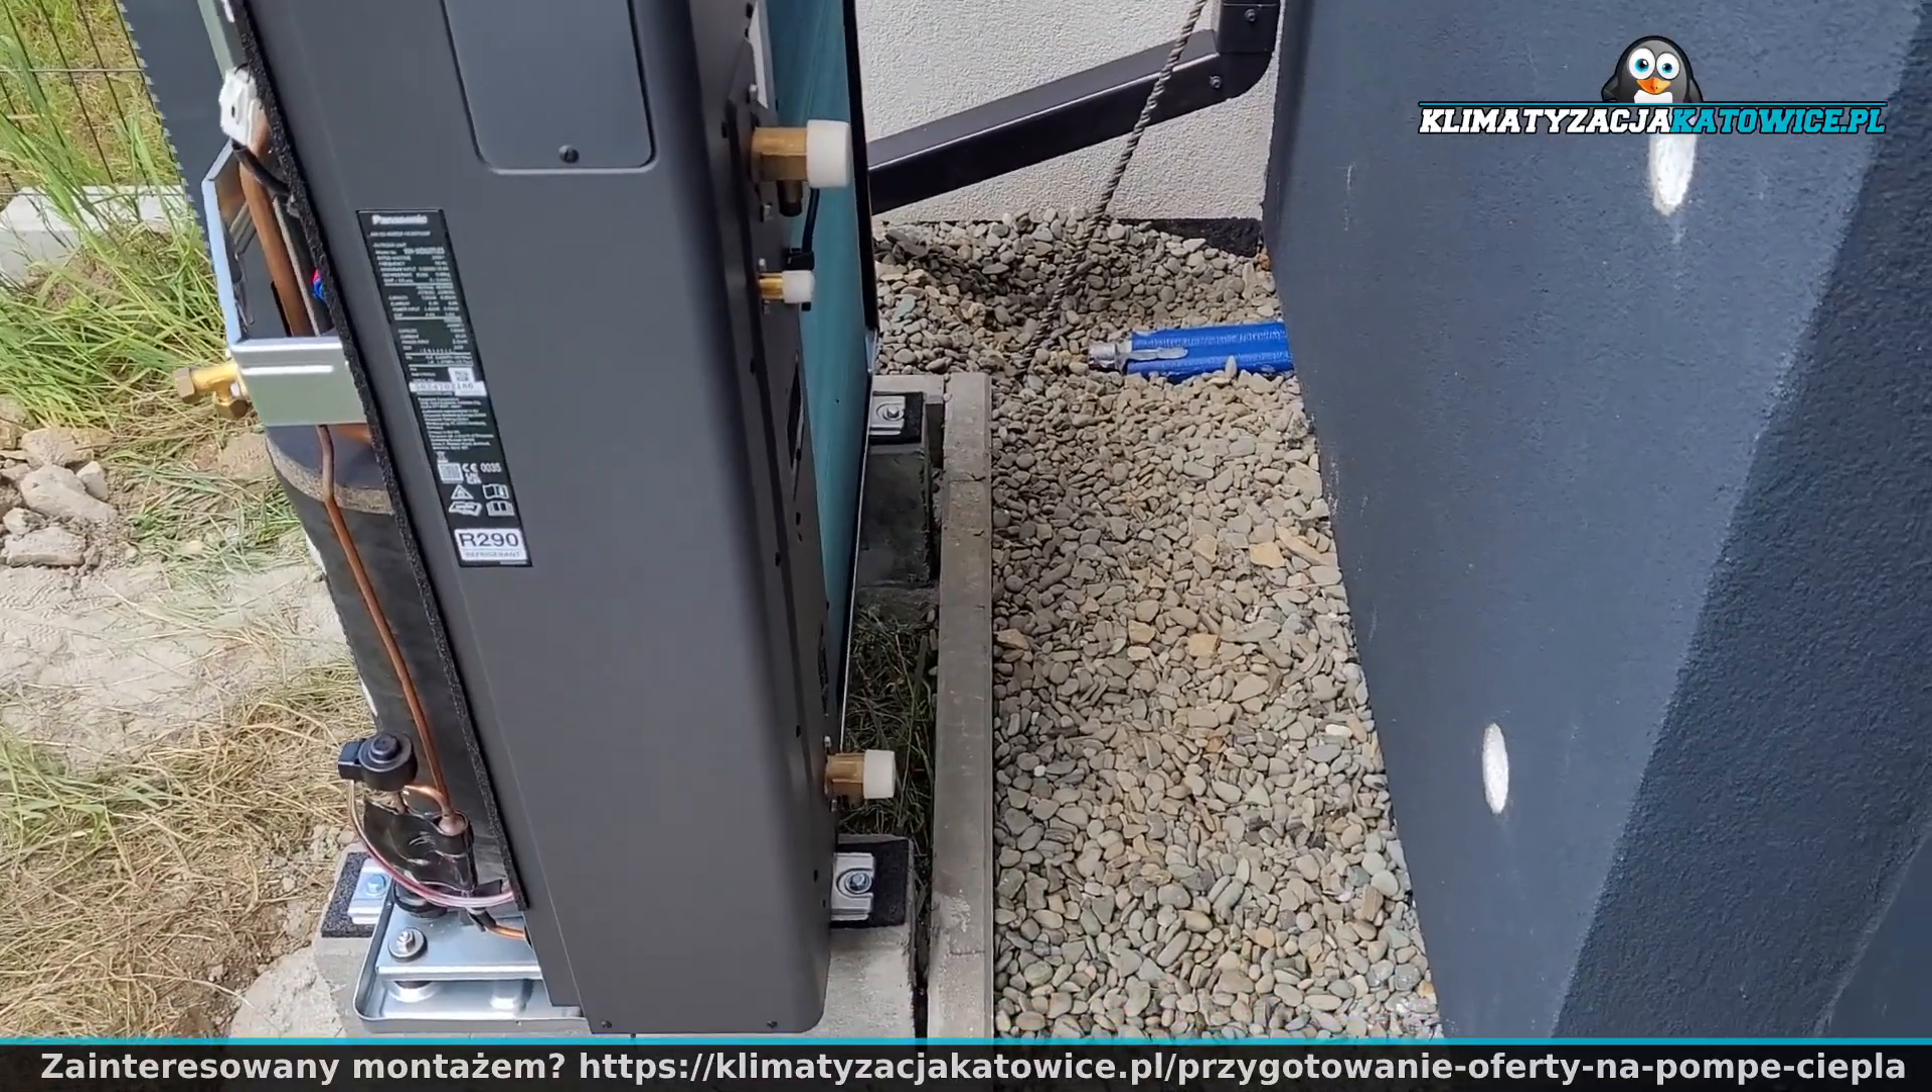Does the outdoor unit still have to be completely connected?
Yes.